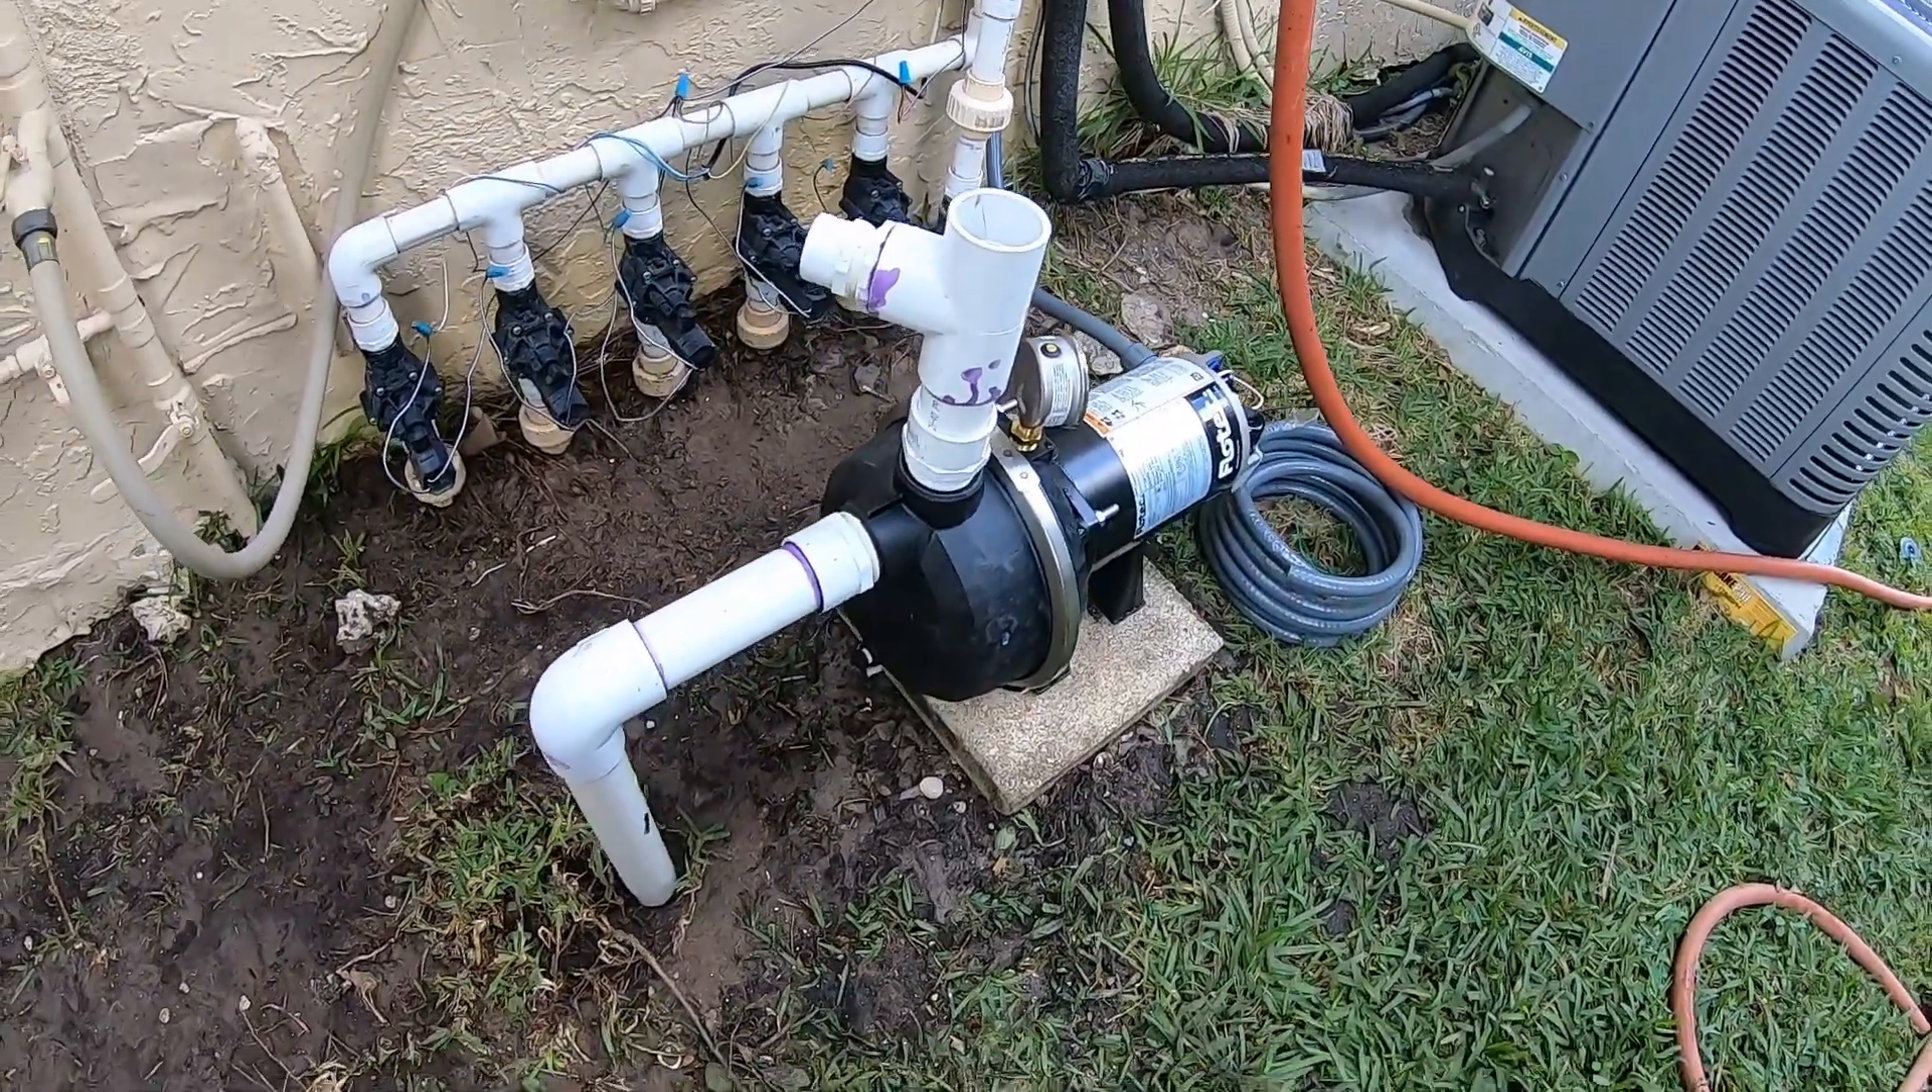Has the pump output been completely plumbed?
No.